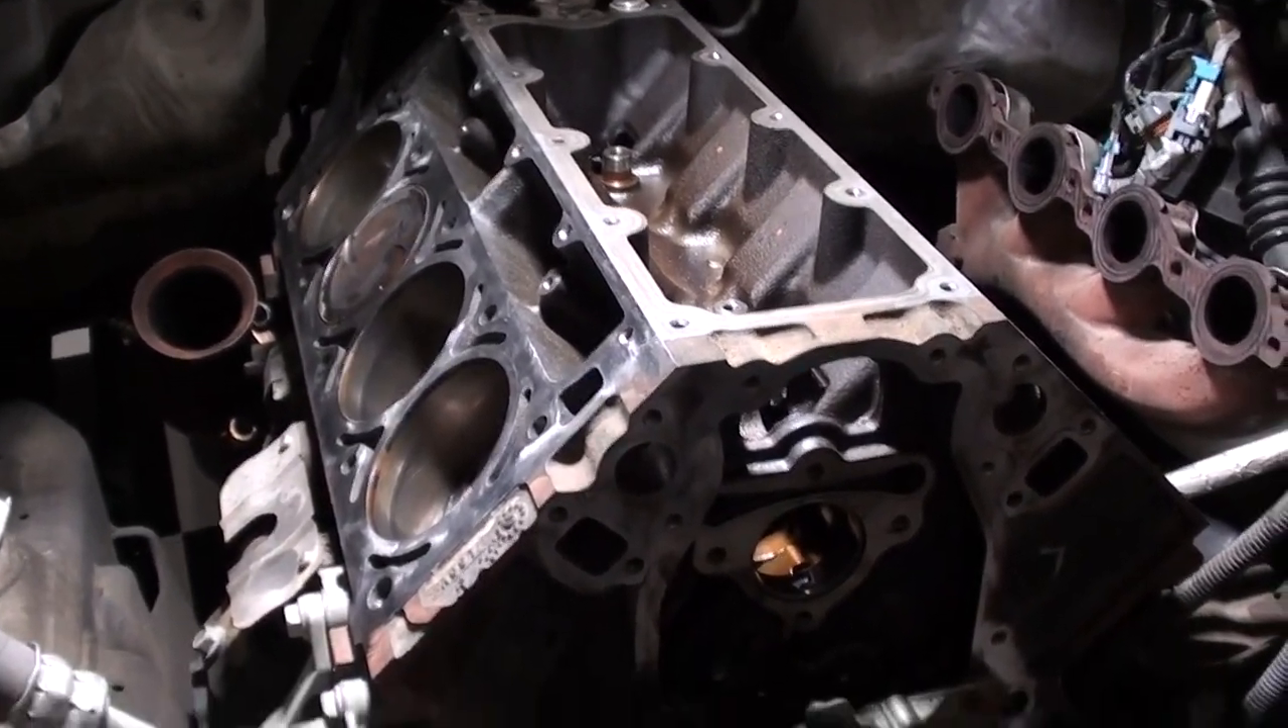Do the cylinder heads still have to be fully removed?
No.